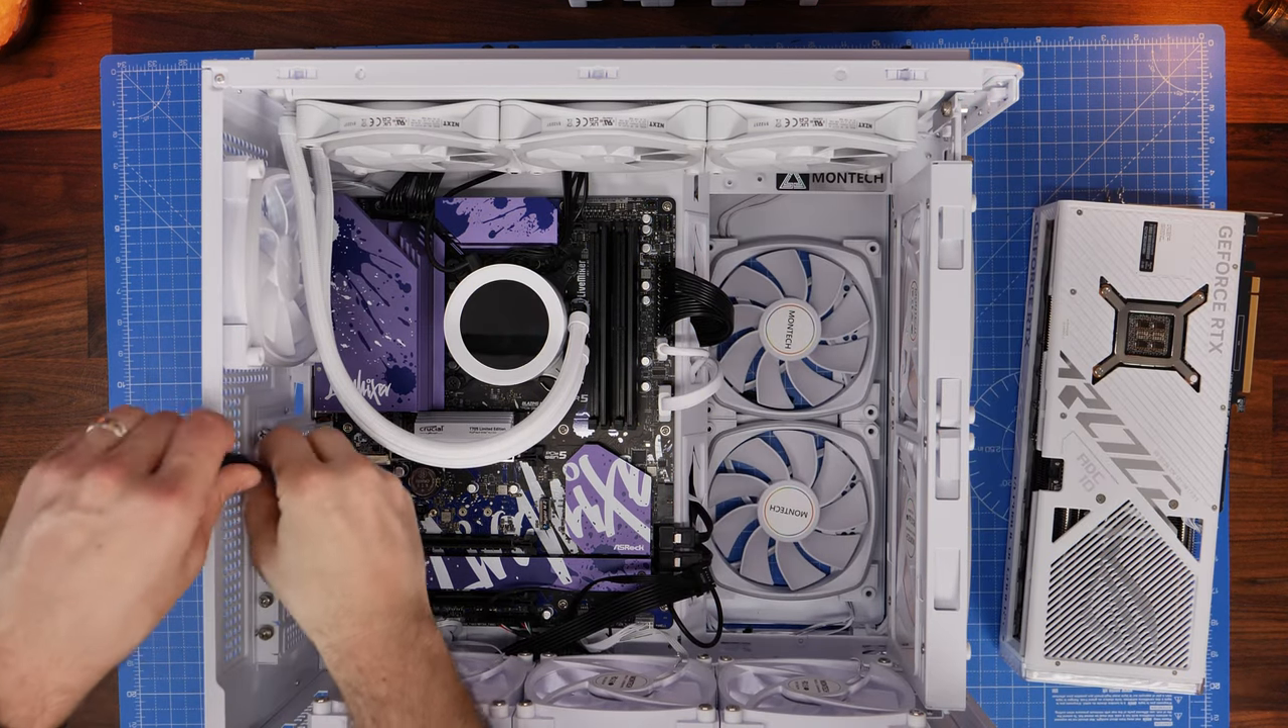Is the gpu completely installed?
No.